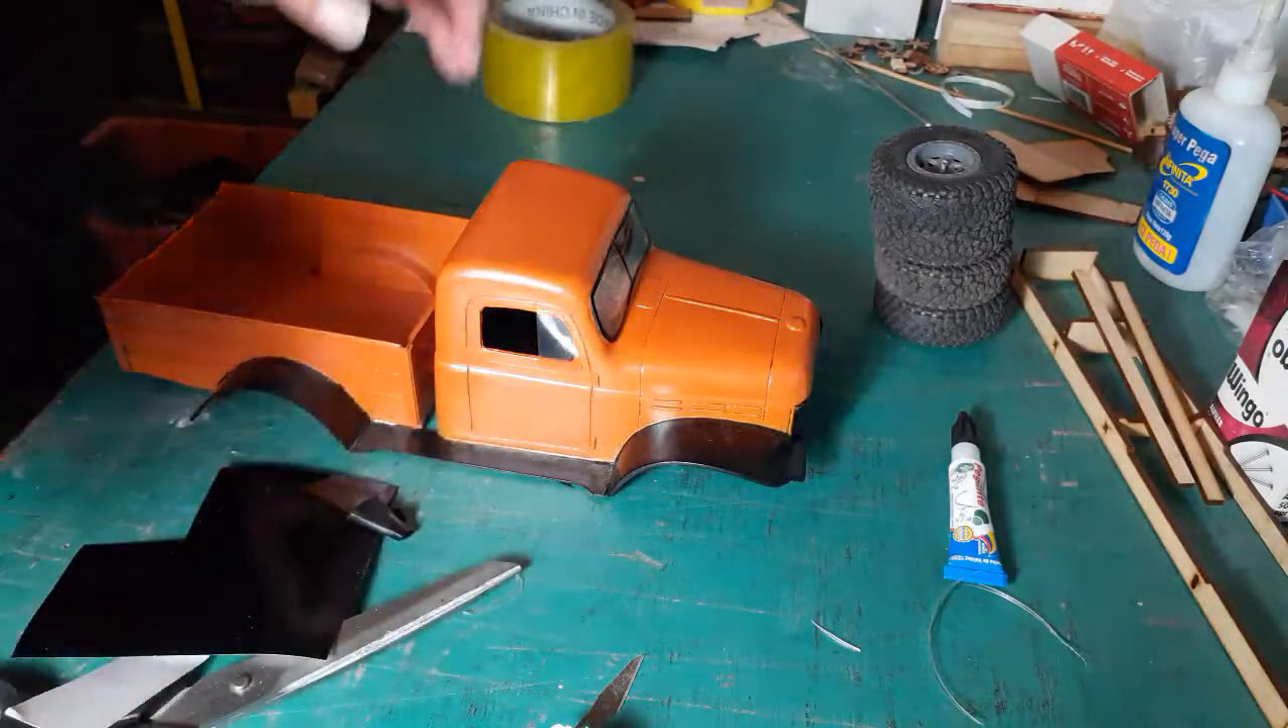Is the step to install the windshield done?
Yes.